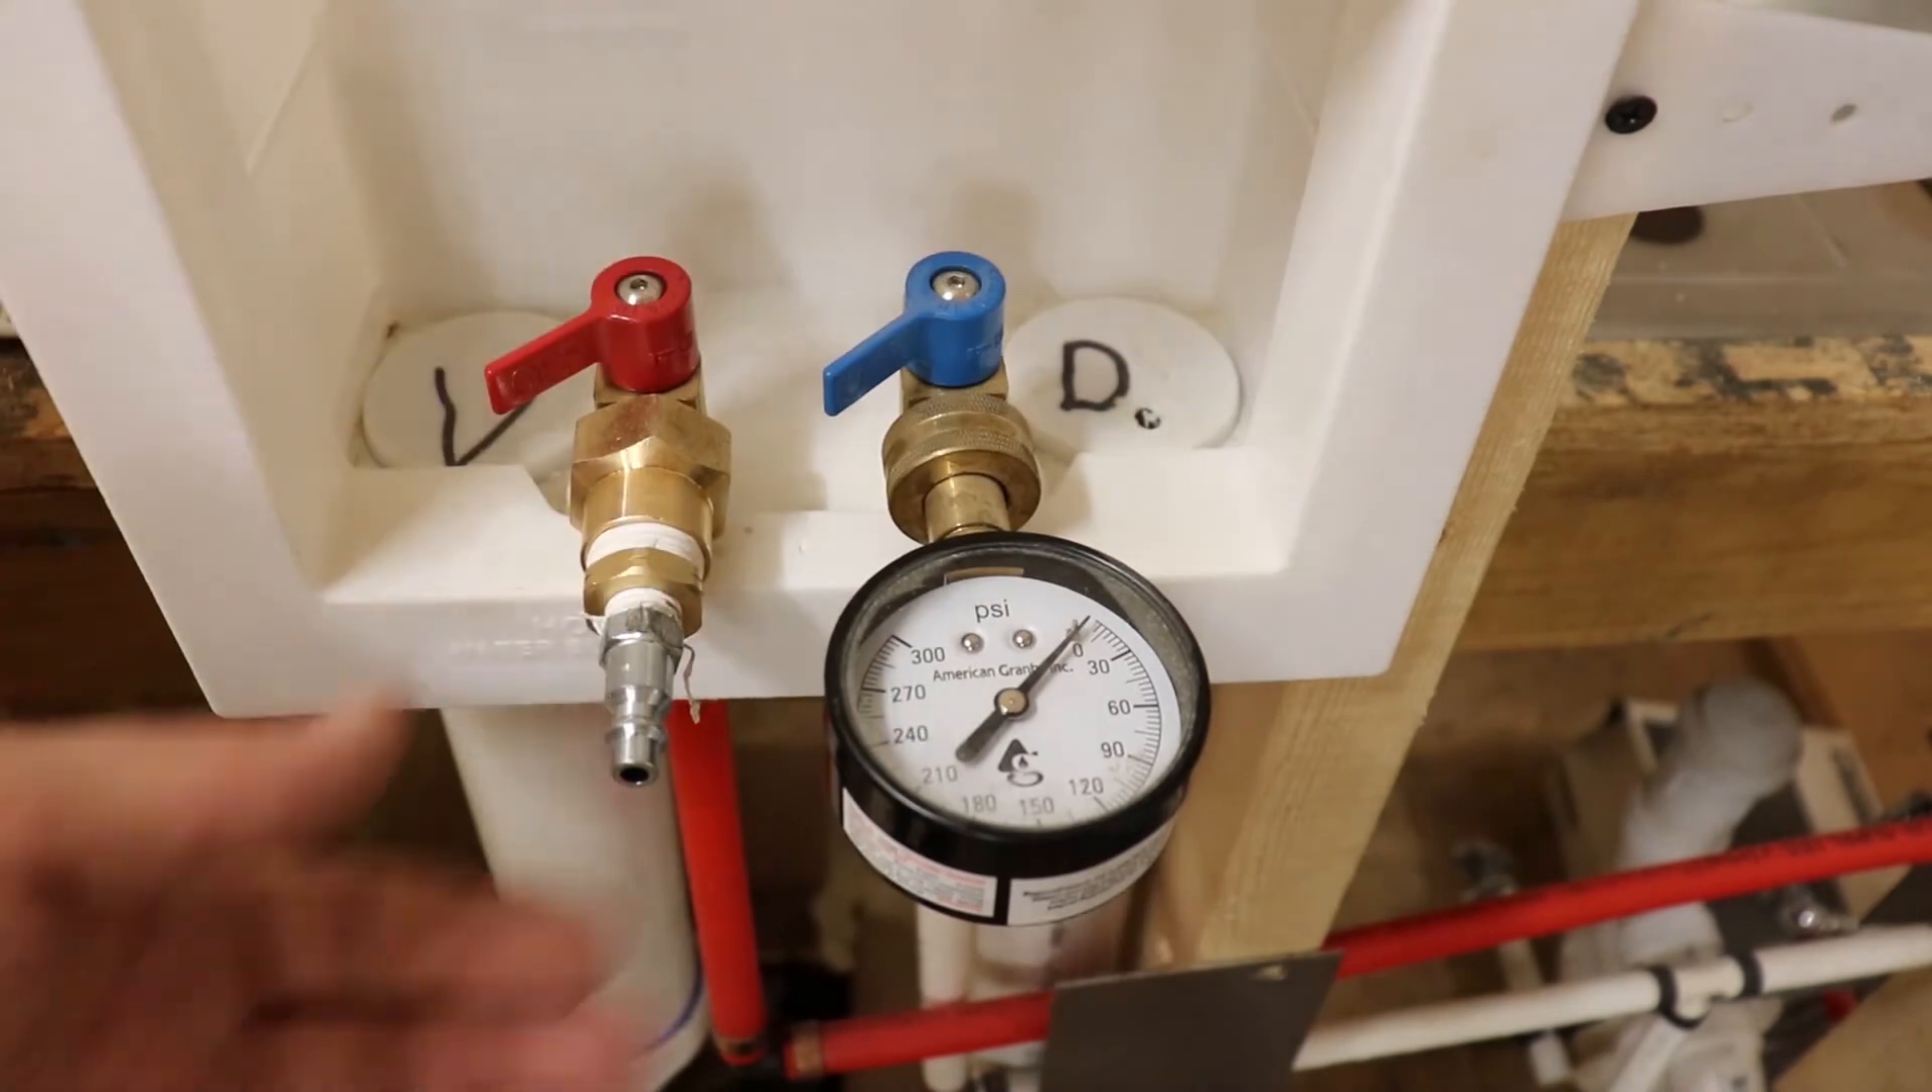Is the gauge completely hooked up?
Yes.